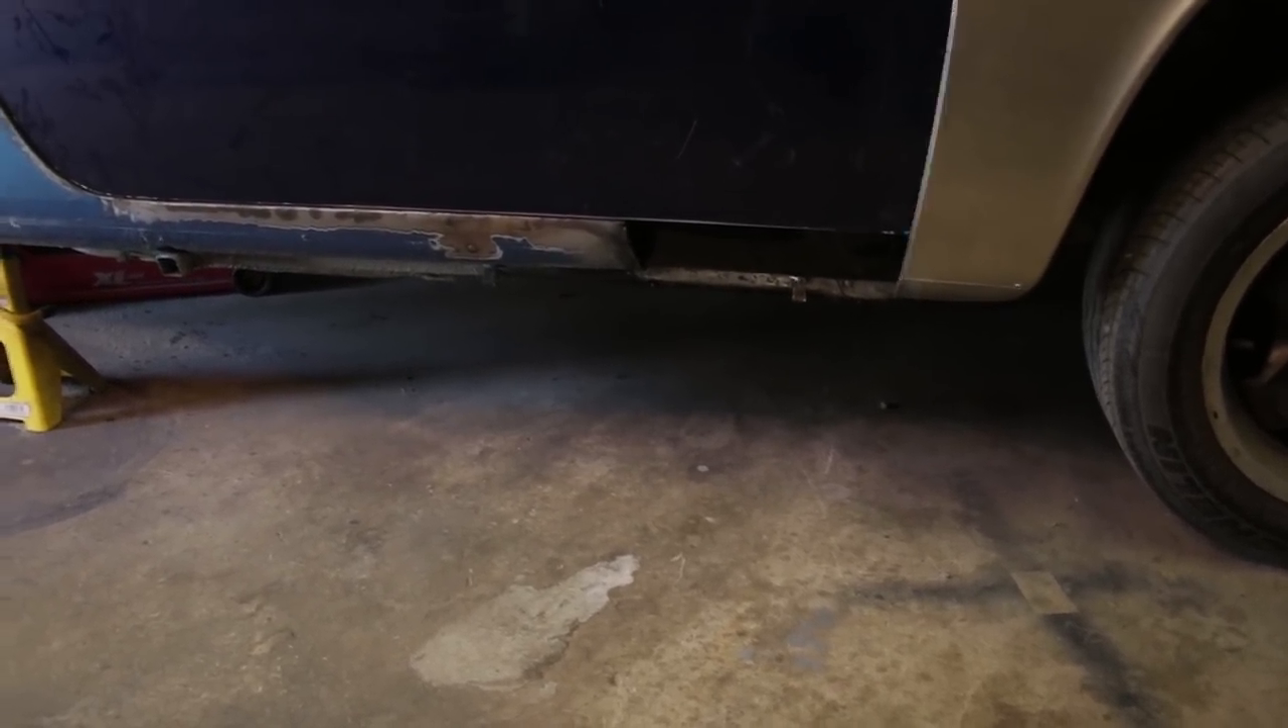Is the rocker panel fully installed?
No.